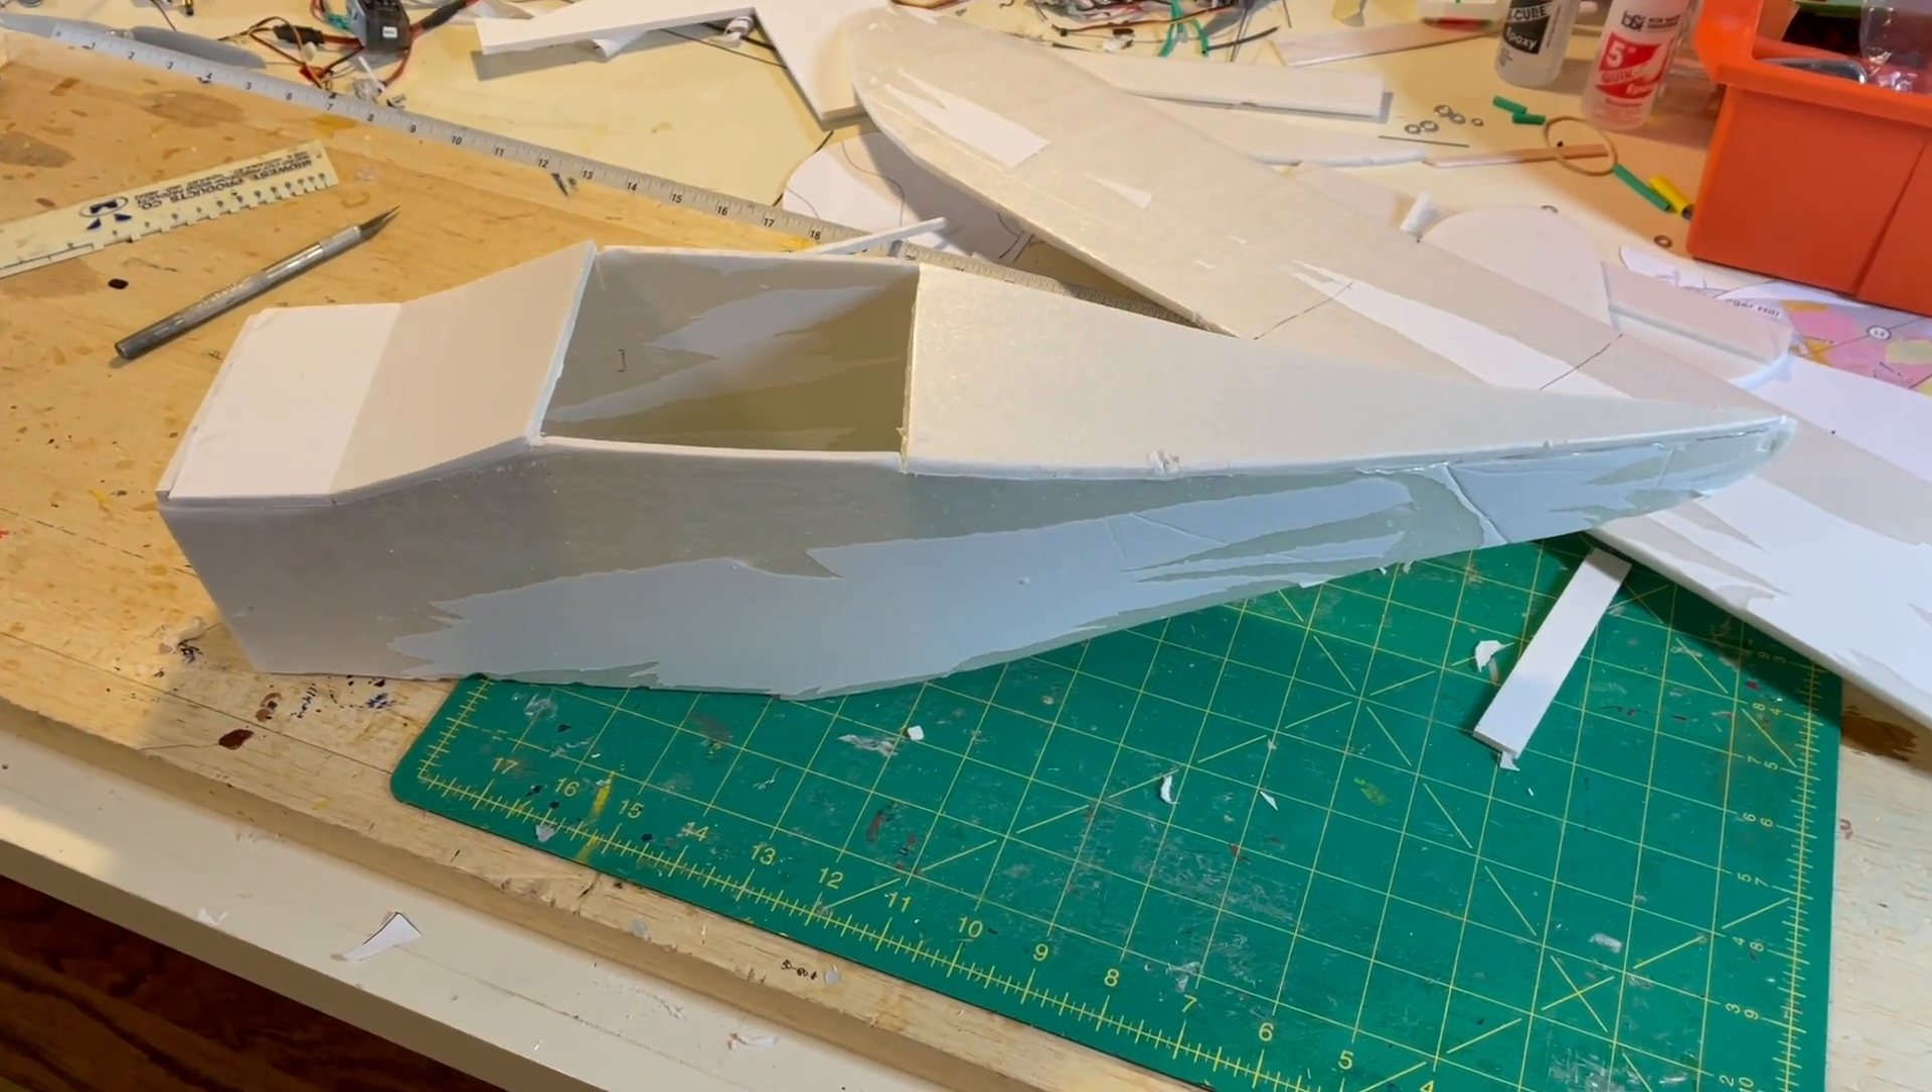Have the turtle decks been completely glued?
Yes.